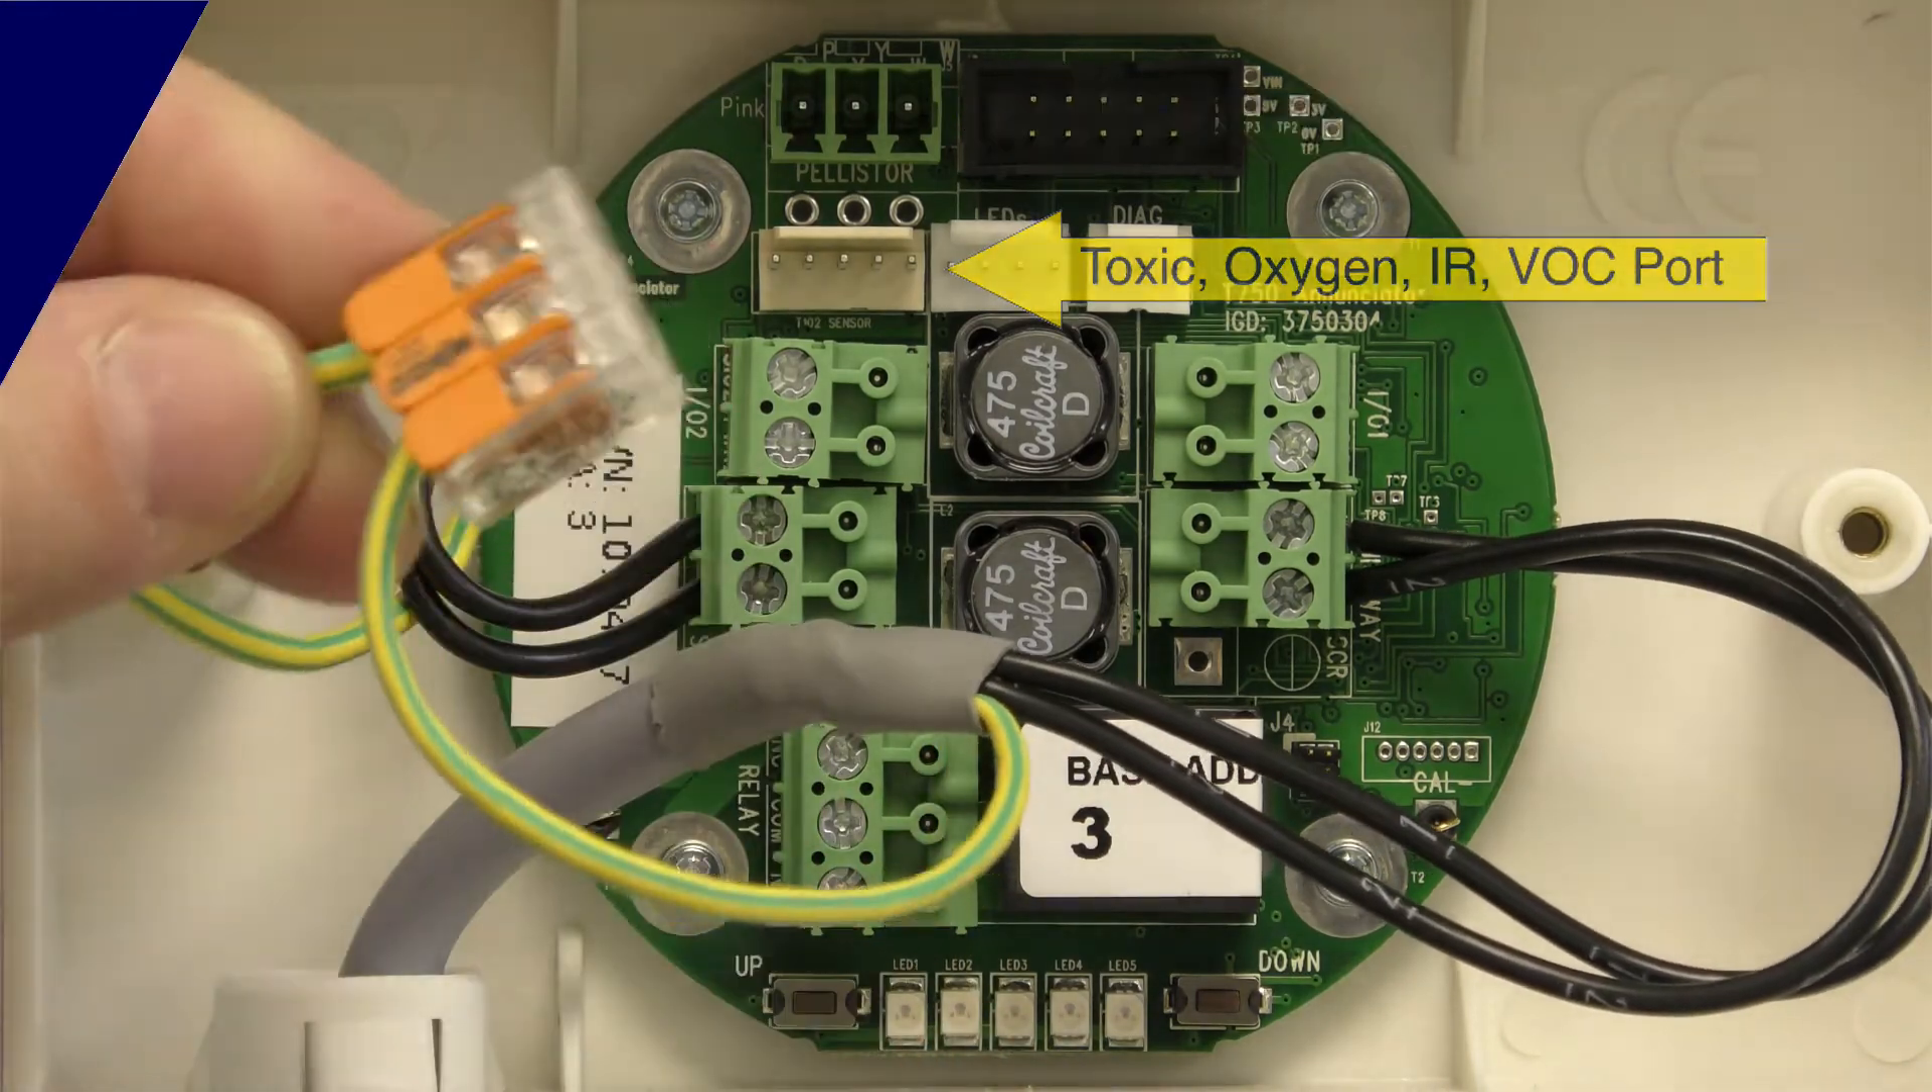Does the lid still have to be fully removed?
No.